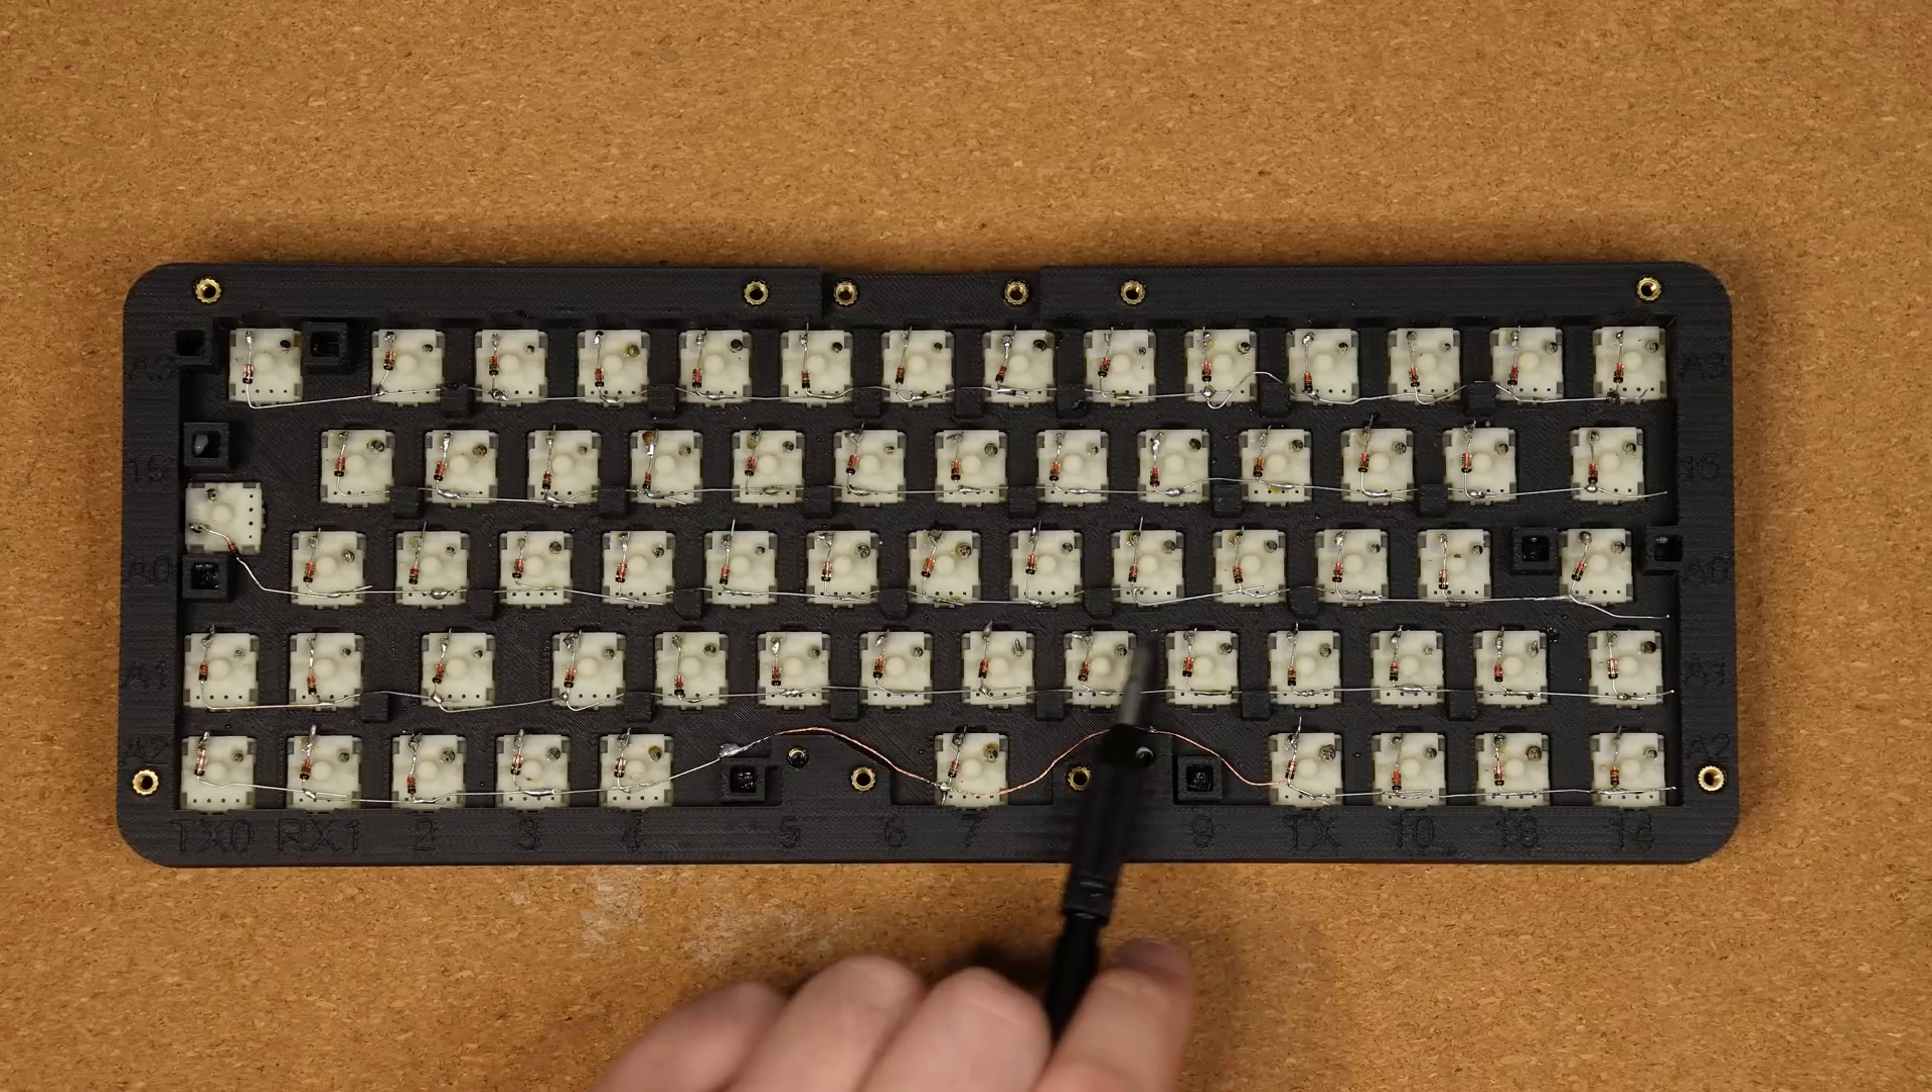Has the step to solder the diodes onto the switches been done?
Yes.